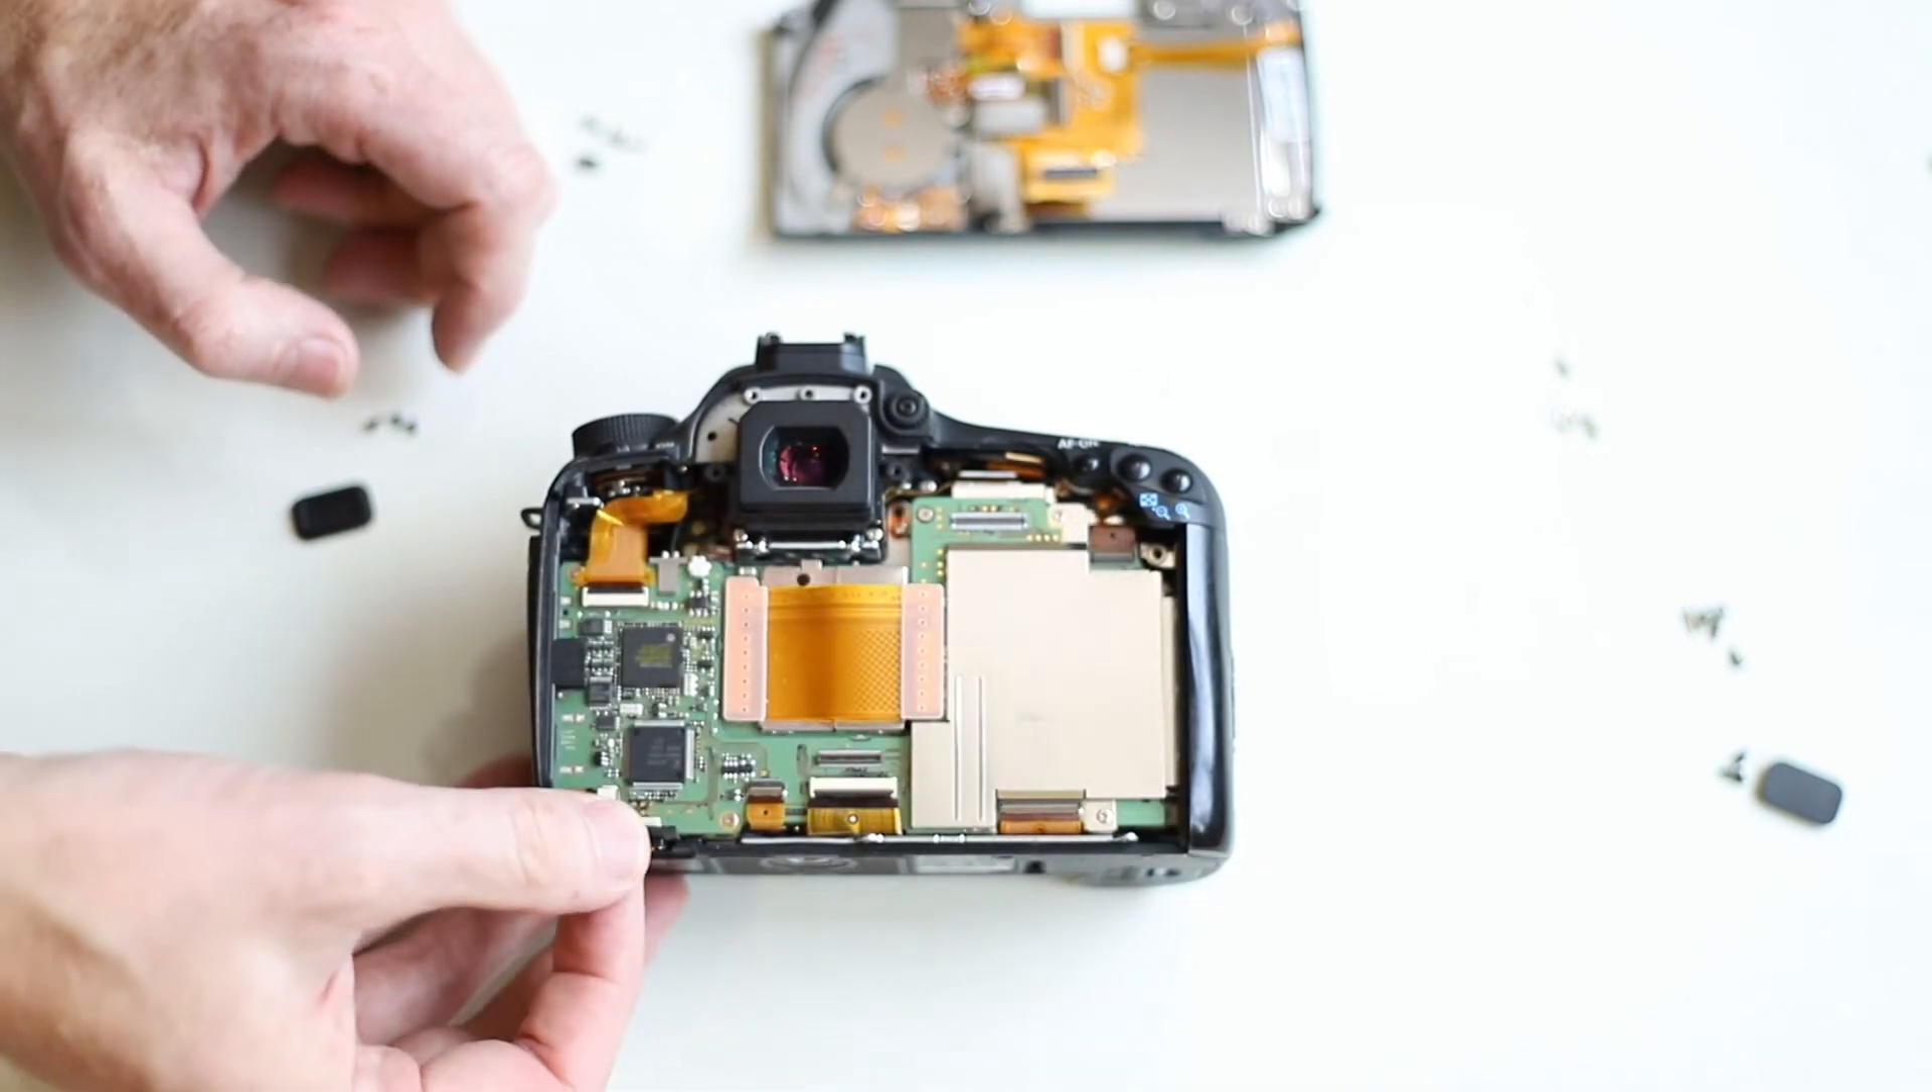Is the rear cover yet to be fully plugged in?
Yes.